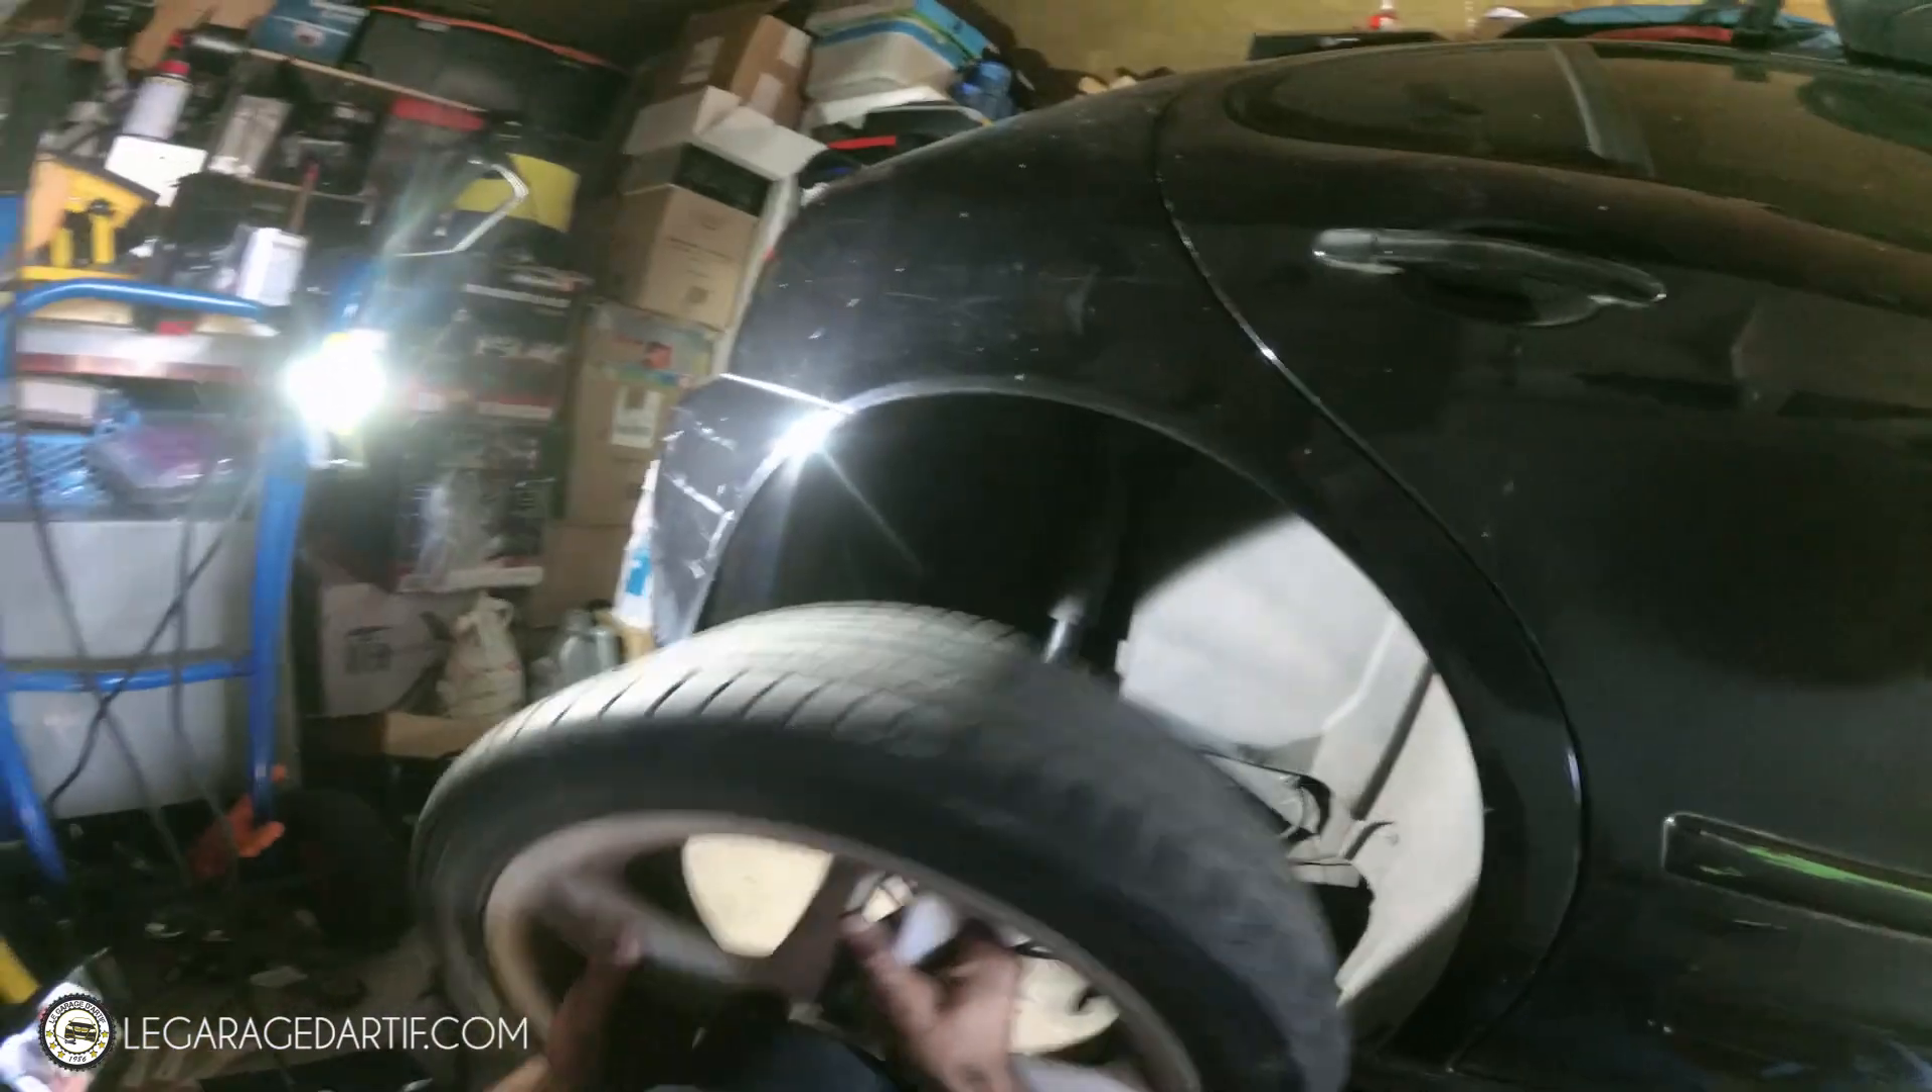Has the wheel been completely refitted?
No.